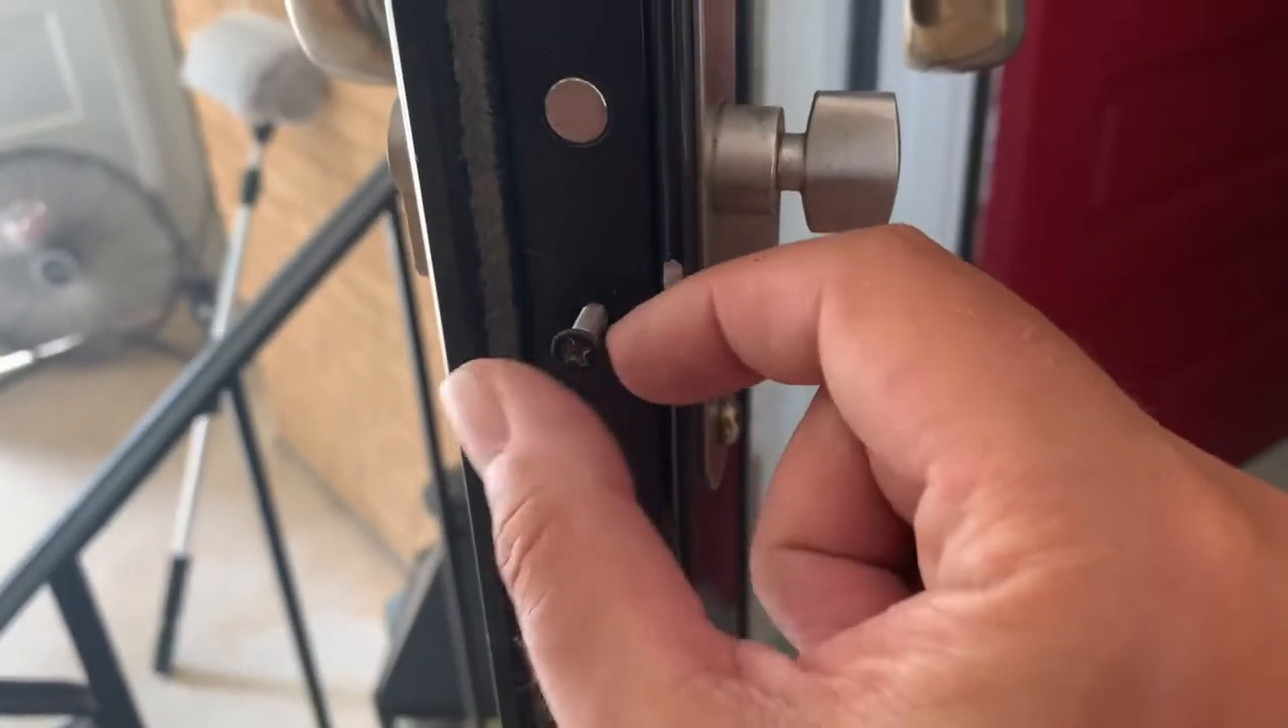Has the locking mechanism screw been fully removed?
No.